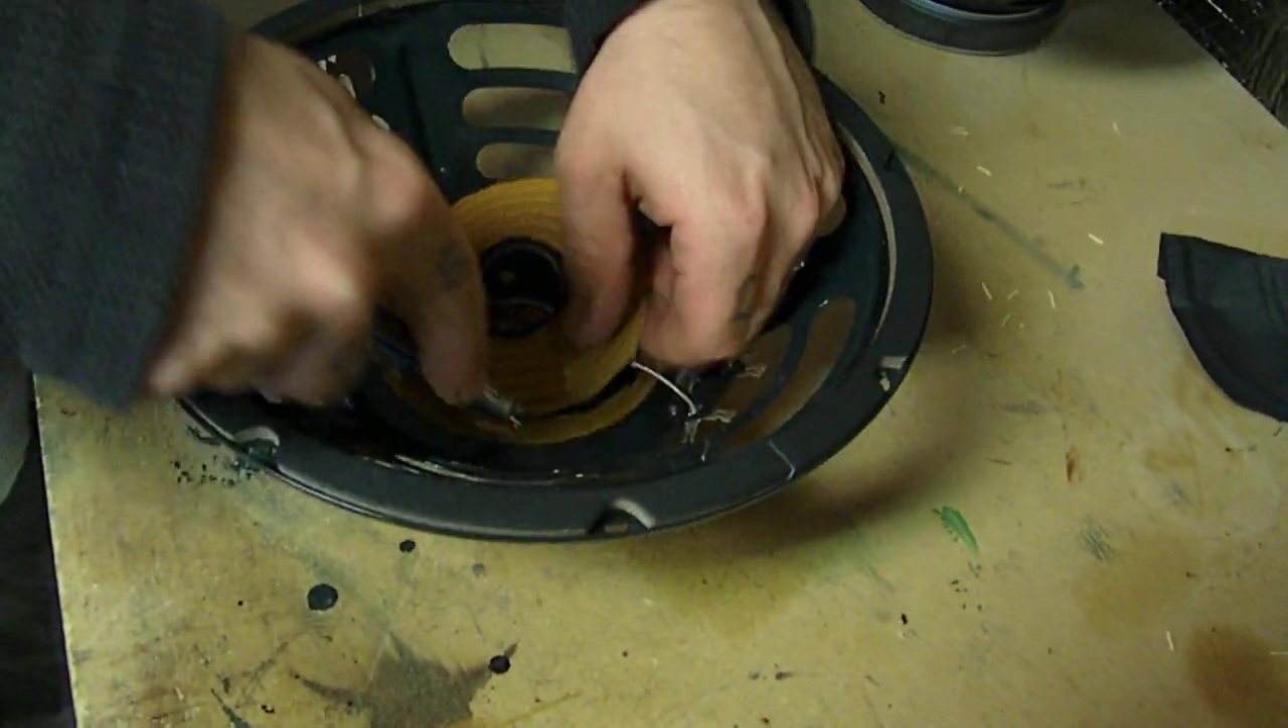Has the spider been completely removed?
No.